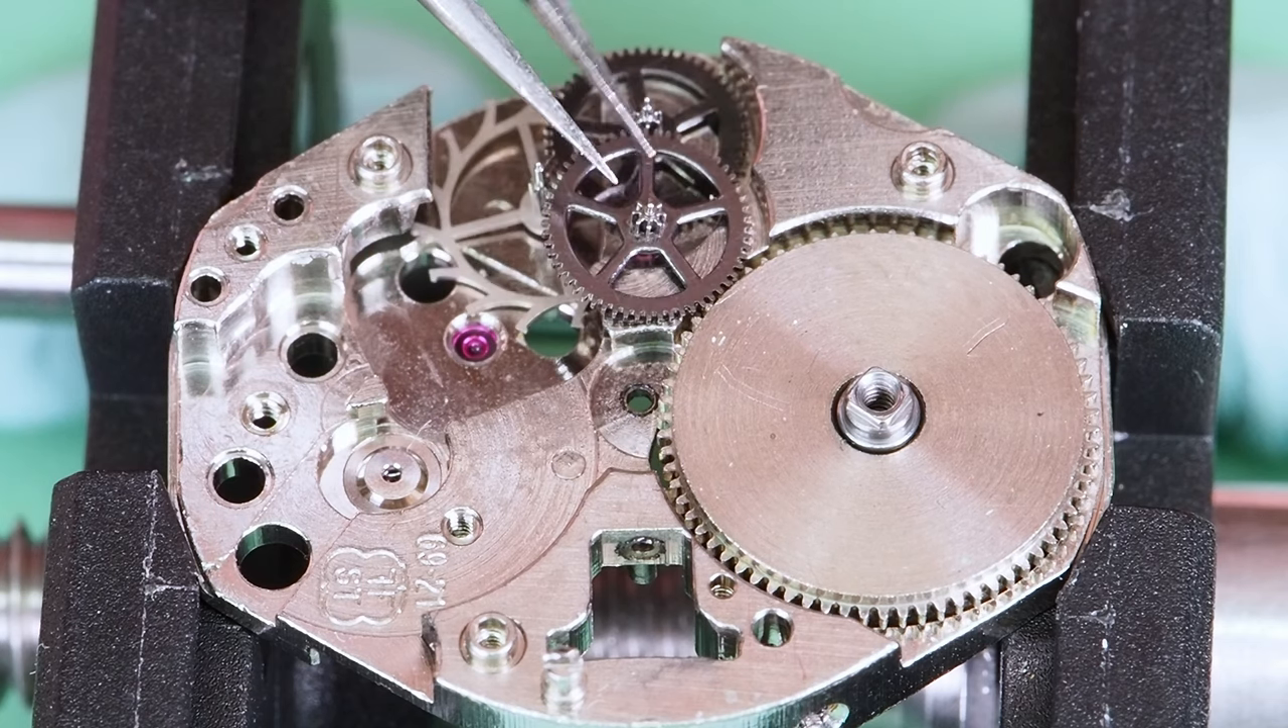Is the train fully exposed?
Yes.